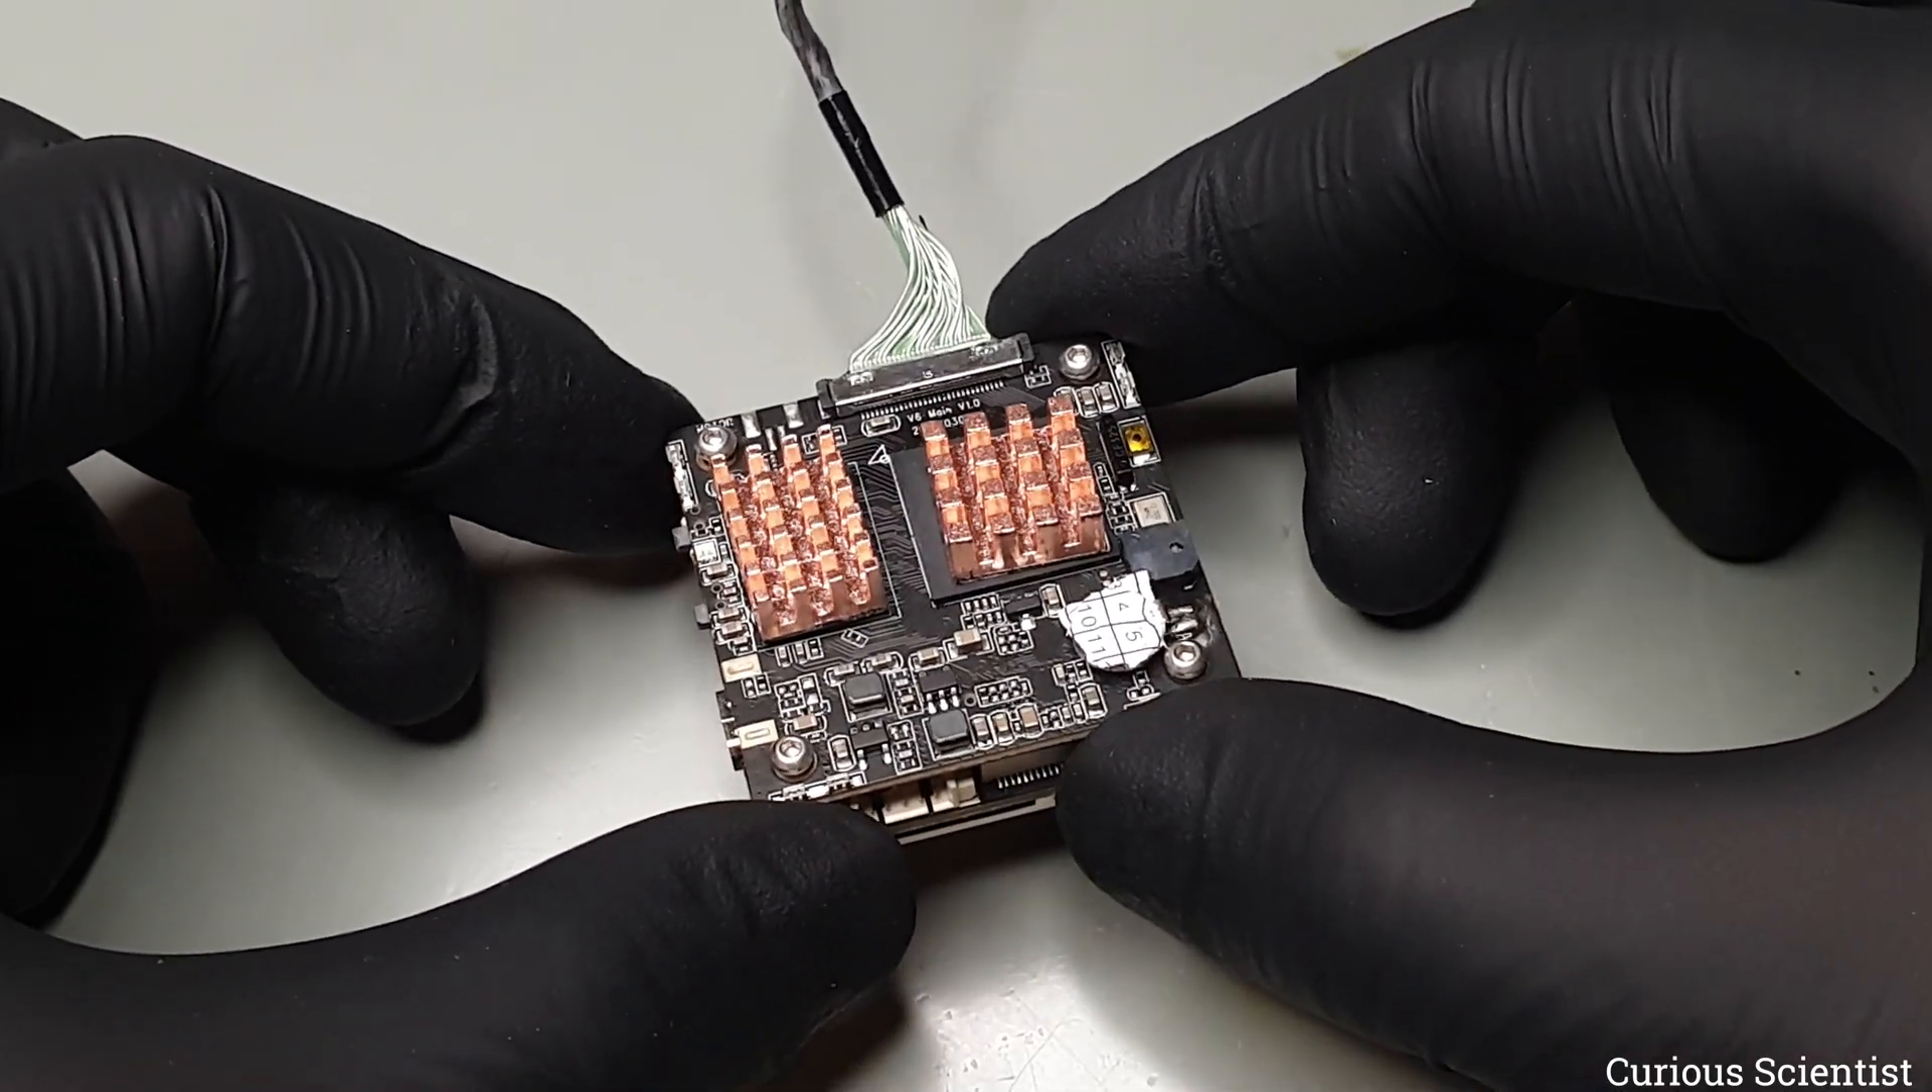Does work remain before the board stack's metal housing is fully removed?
No.